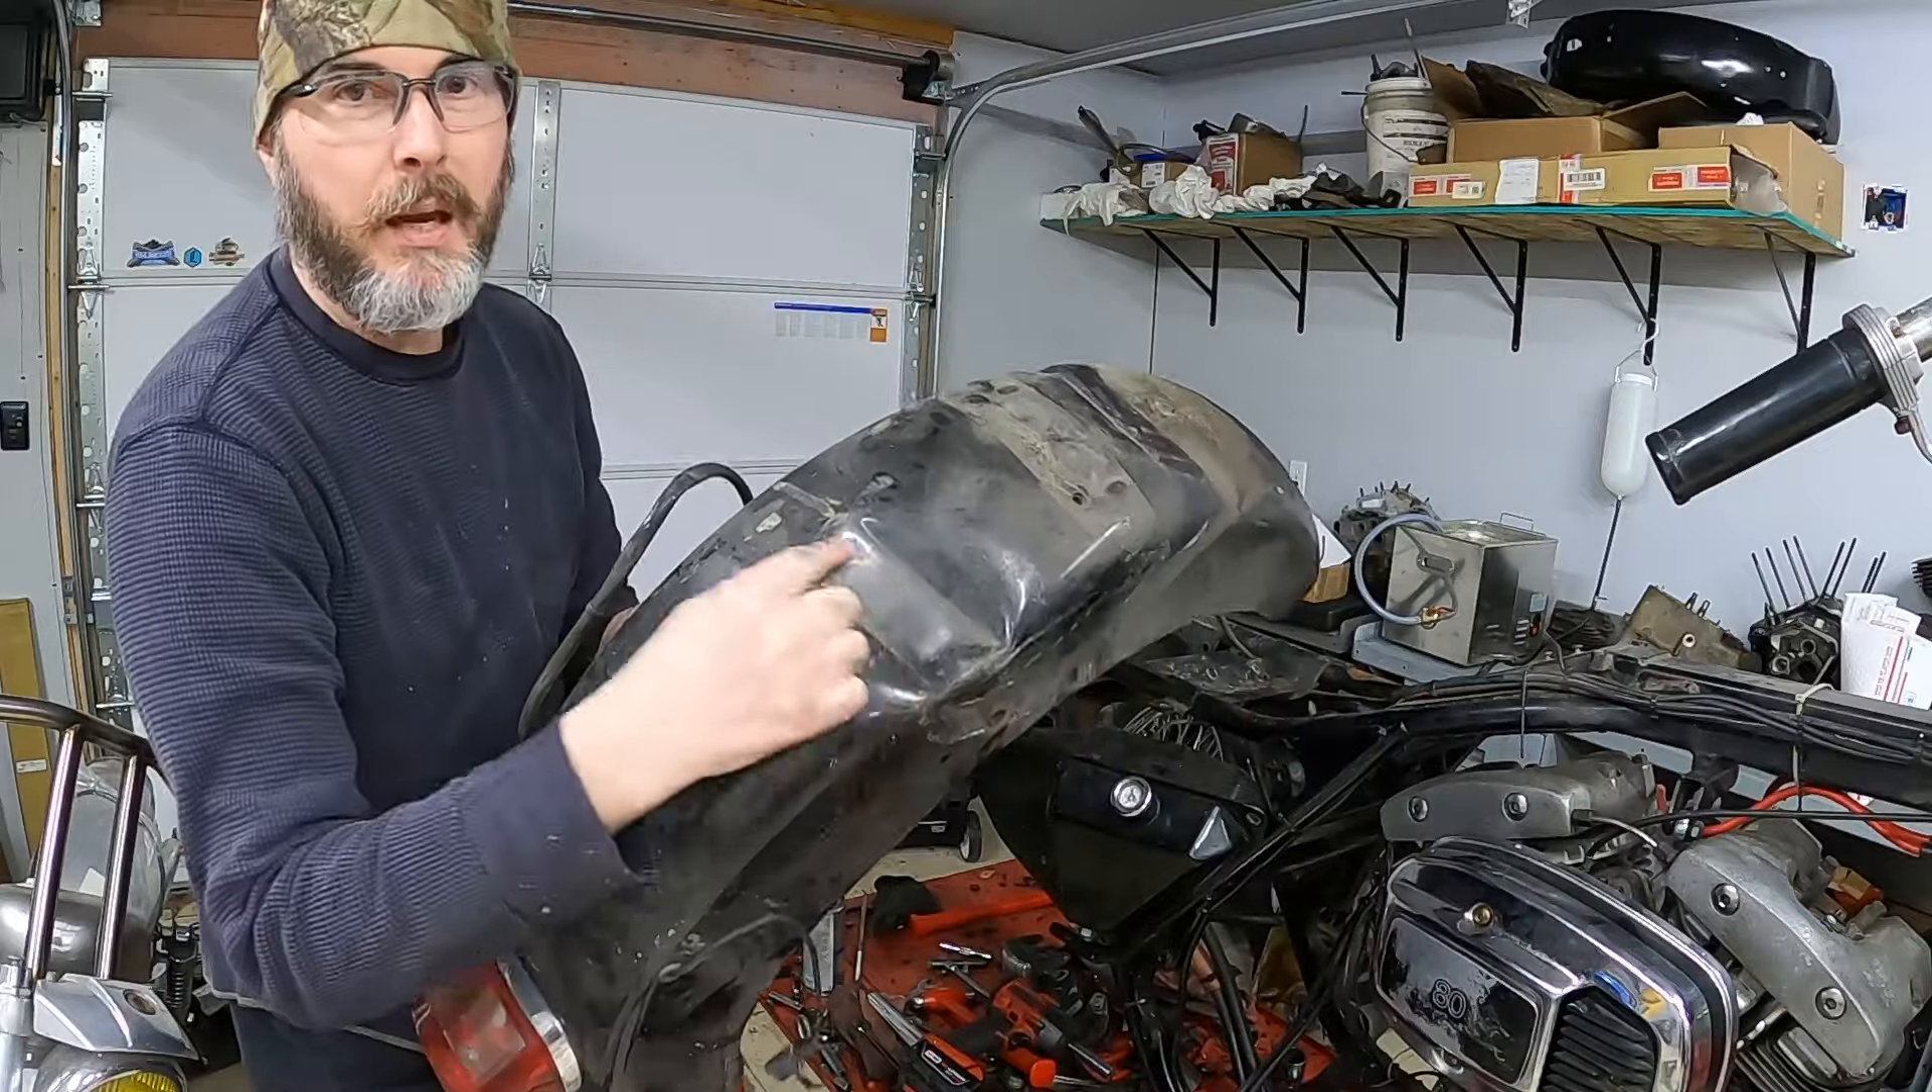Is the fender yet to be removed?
No.